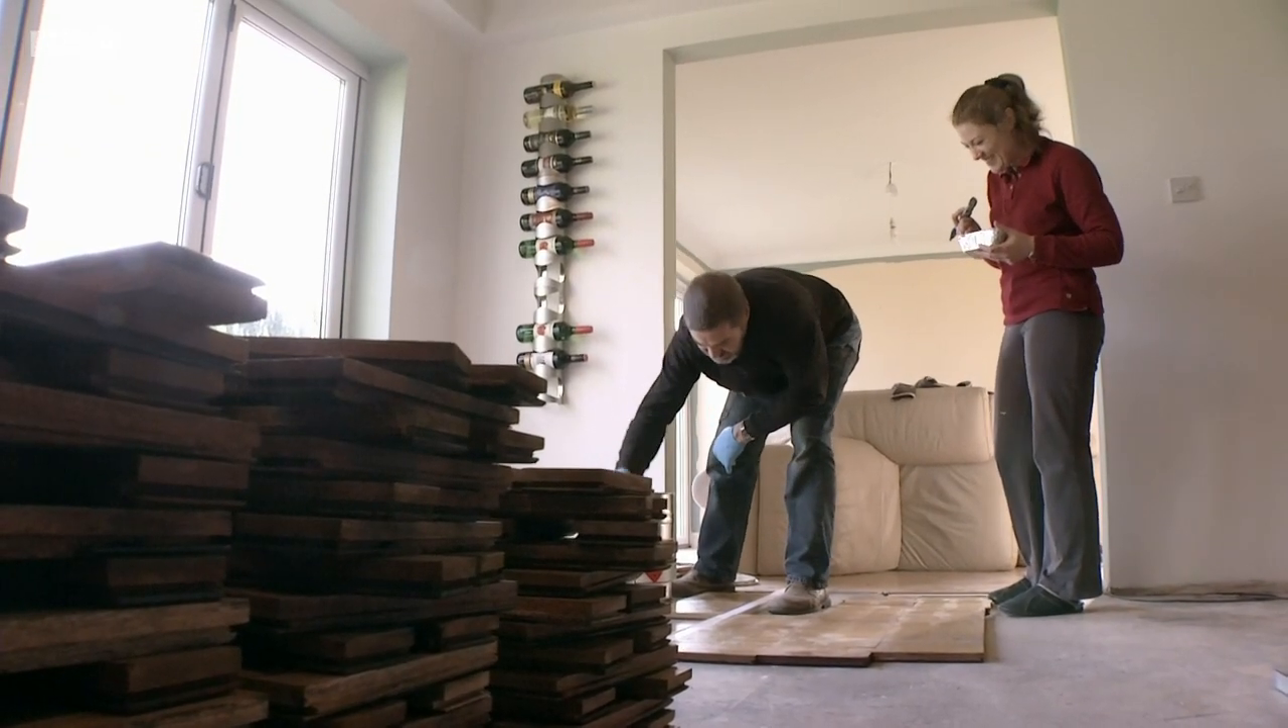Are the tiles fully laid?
No.